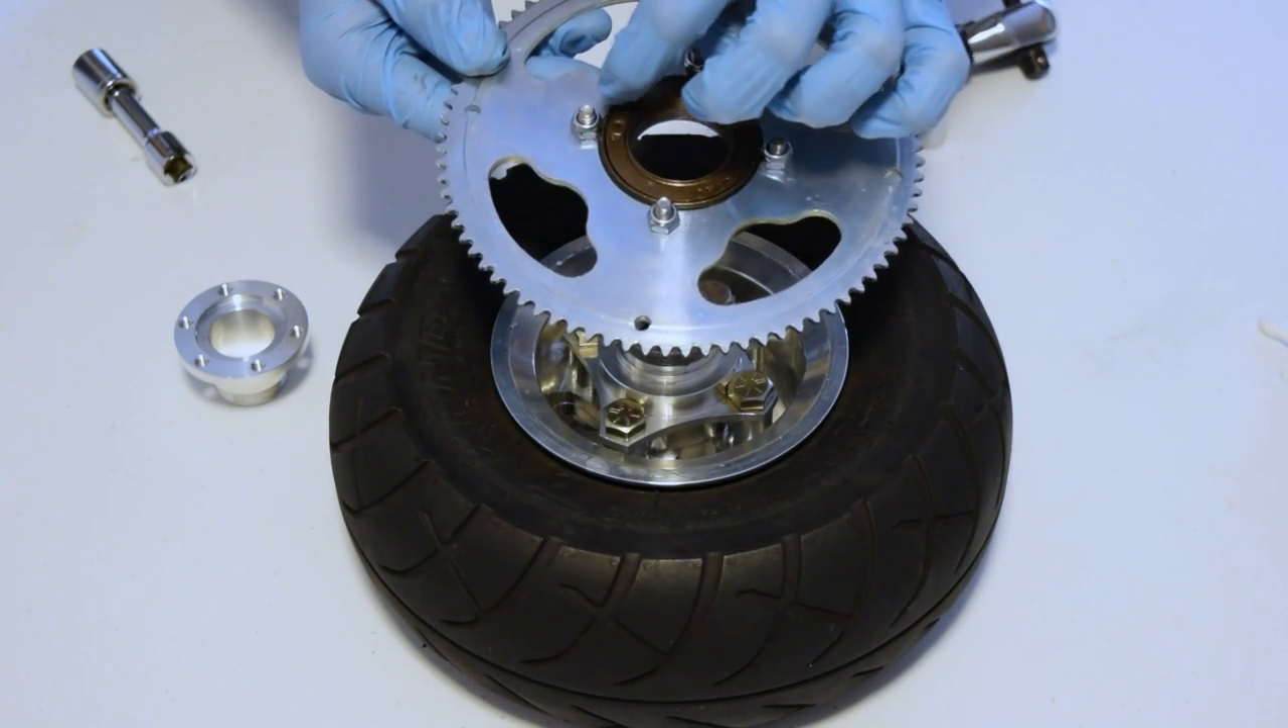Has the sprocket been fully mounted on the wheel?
No.